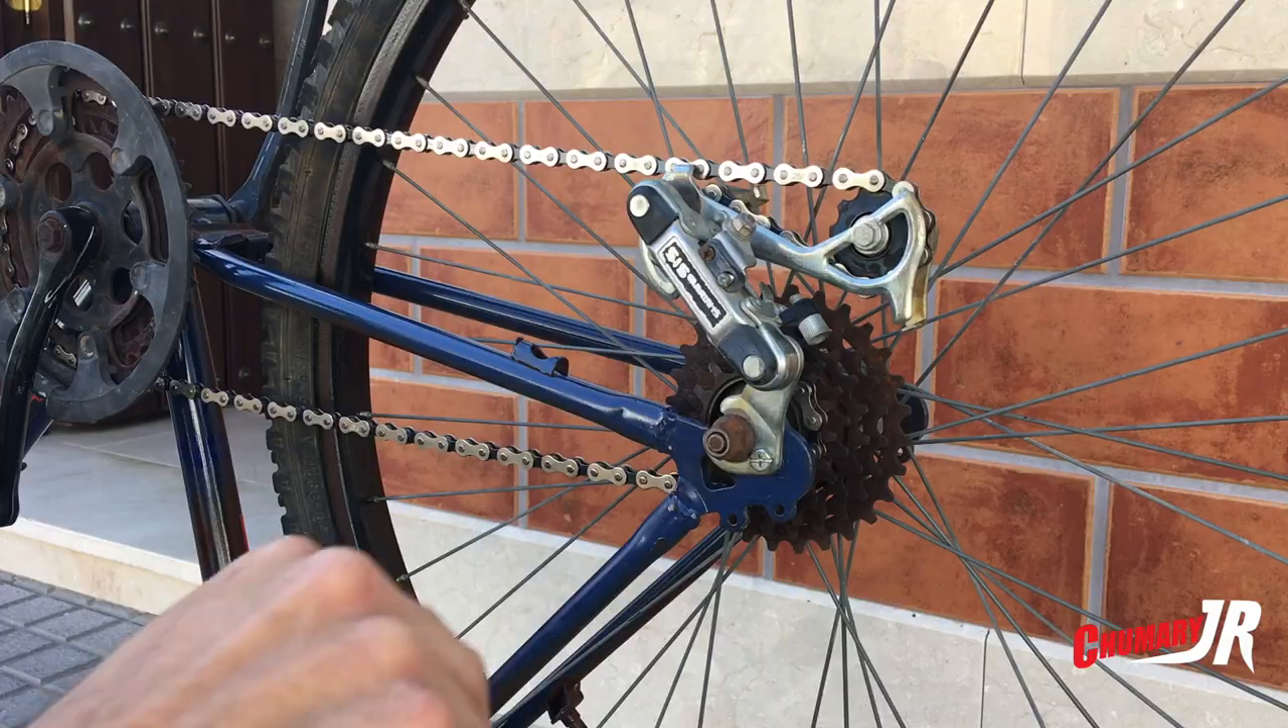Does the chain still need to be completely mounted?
No.